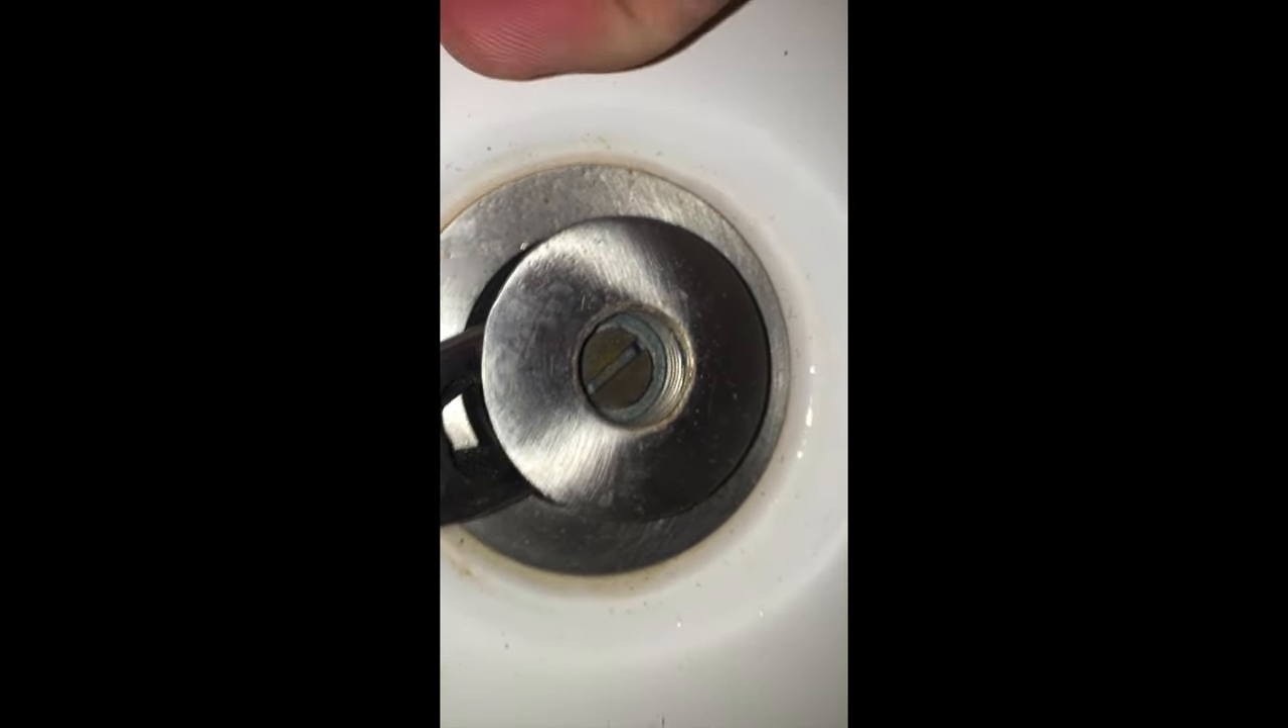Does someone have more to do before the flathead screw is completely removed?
Yes.